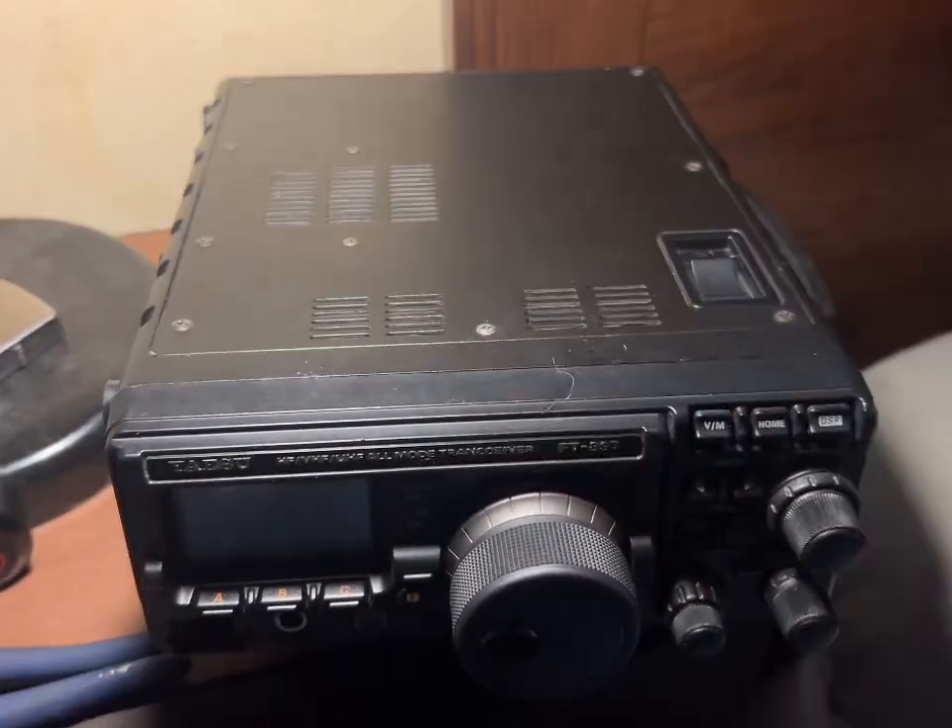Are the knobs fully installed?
Yes.